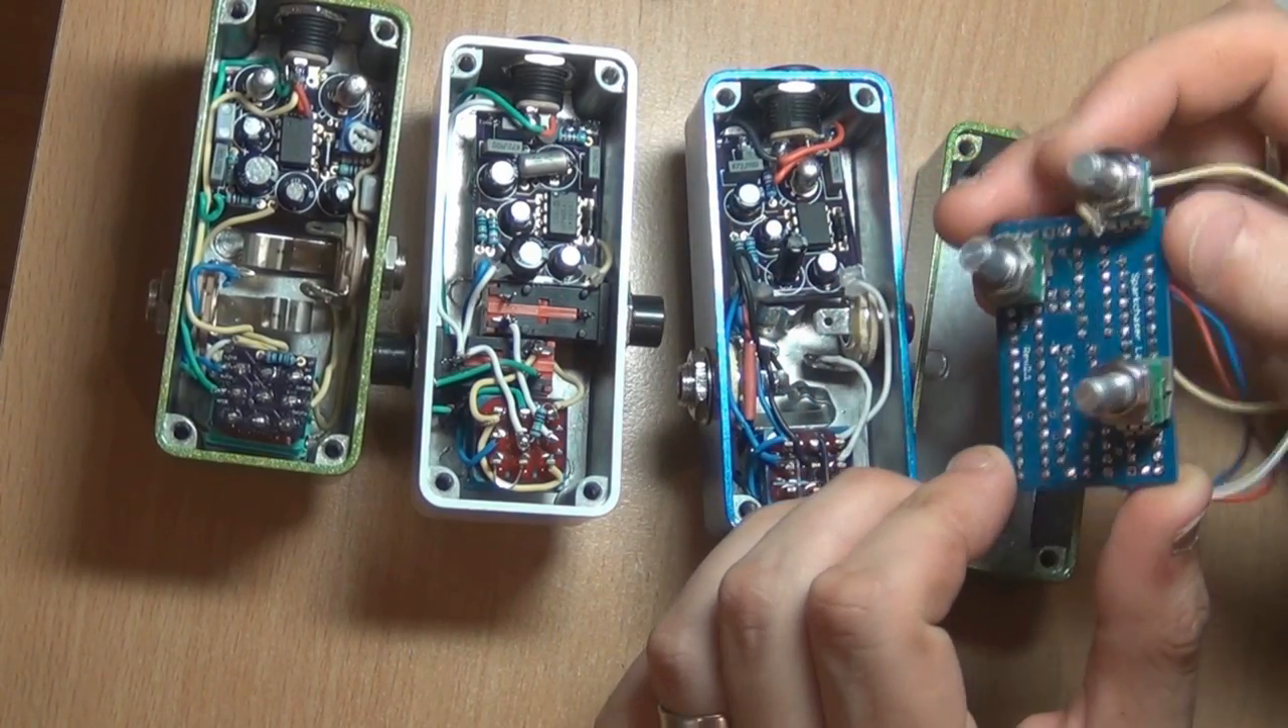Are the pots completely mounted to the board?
Yes.